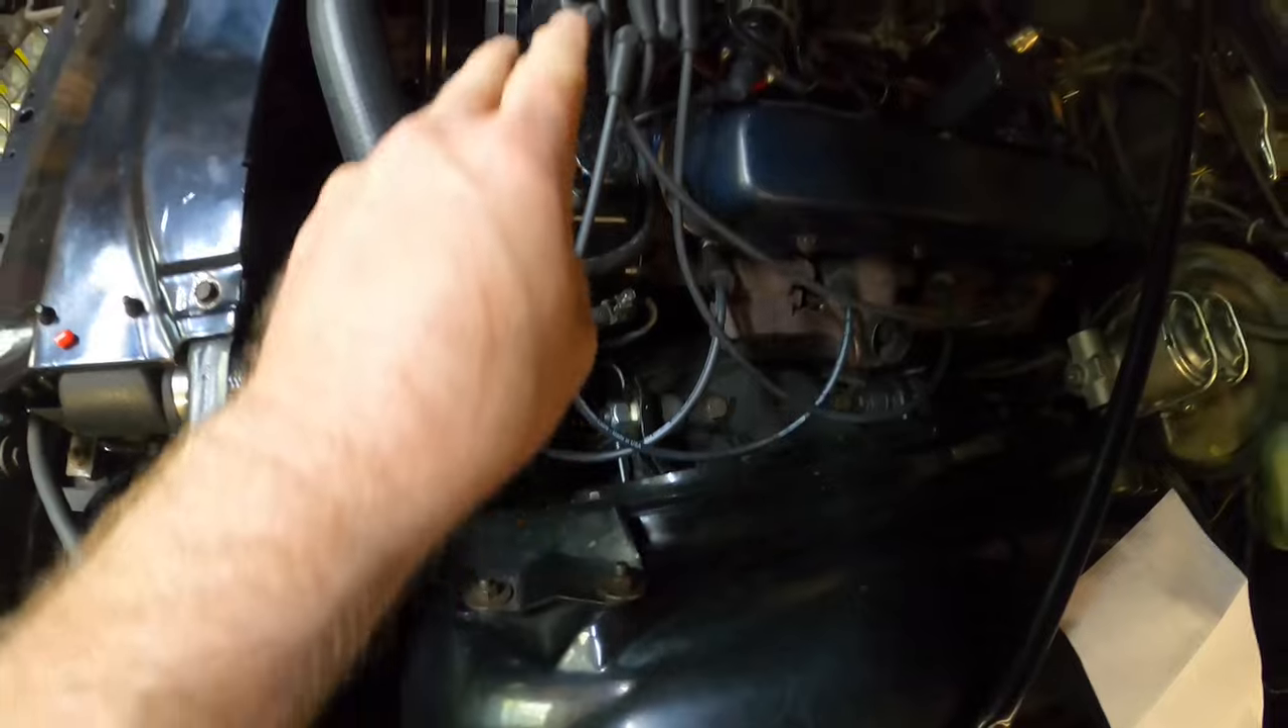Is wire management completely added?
No.